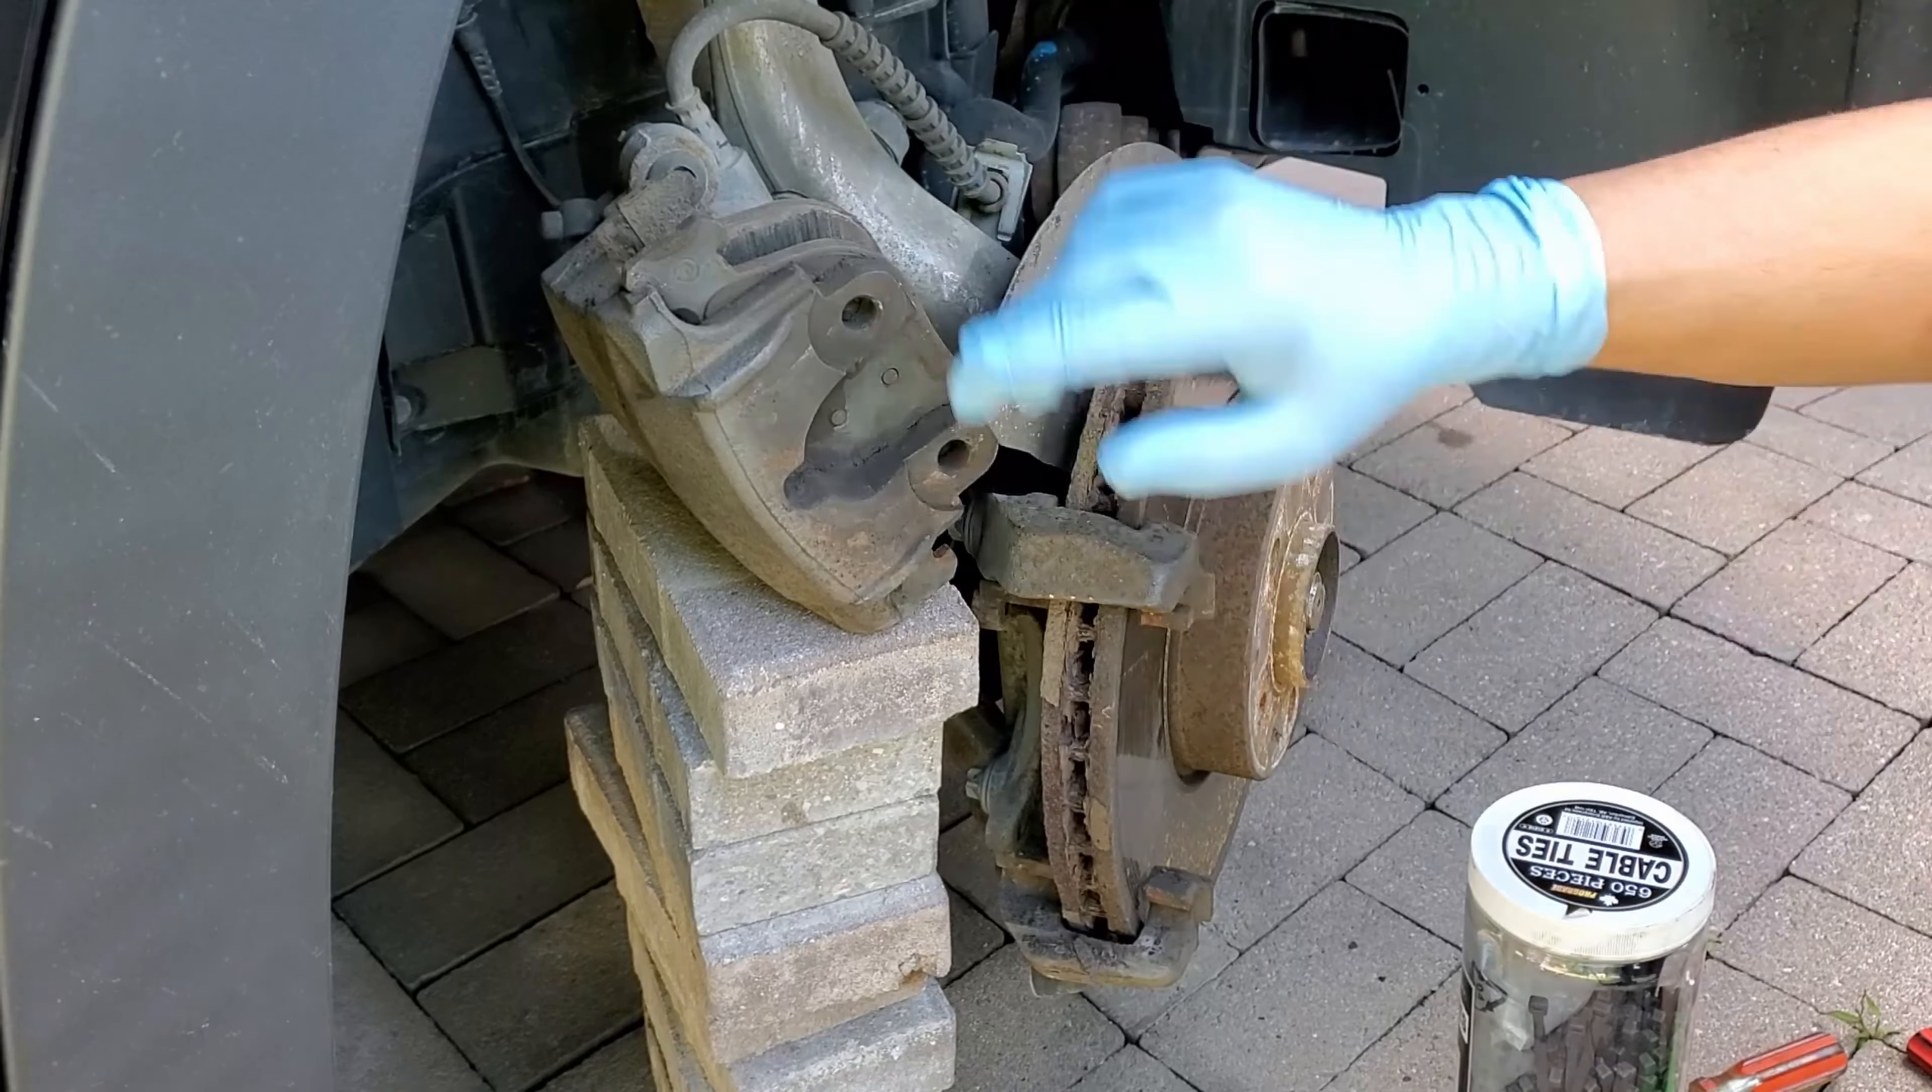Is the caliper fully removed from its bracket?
Yes.